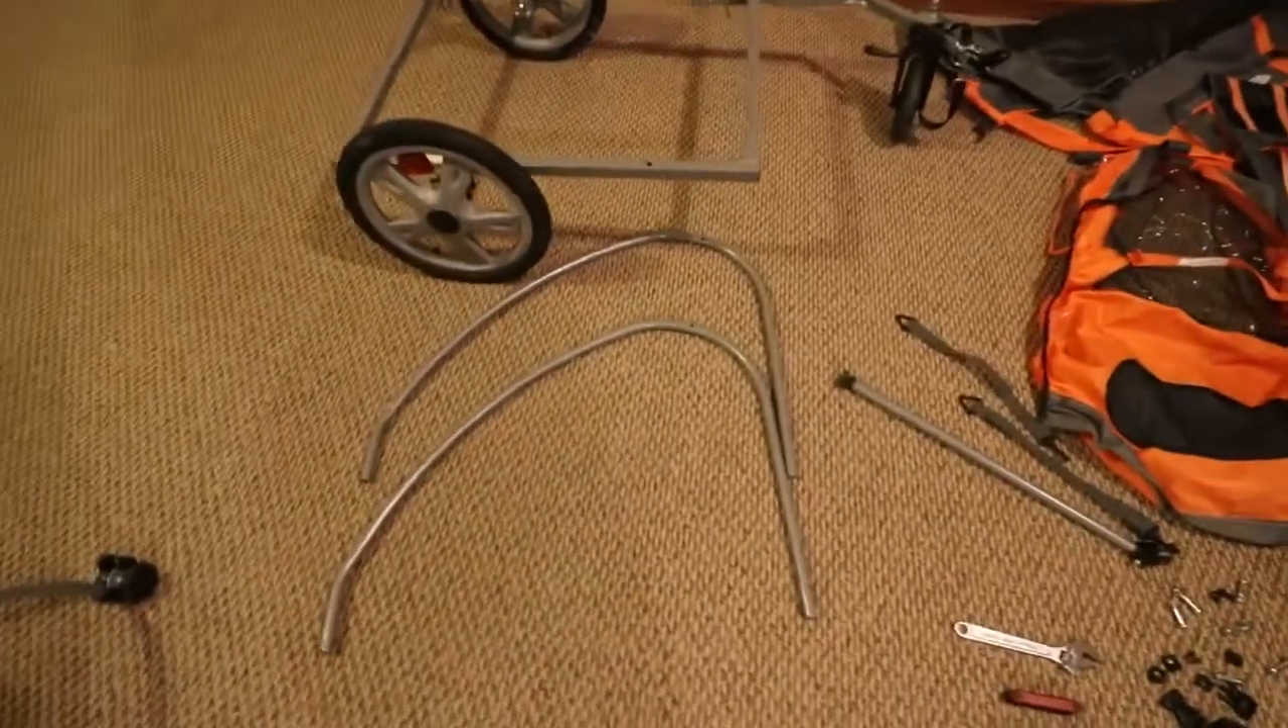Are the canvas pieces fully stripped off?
Yes.